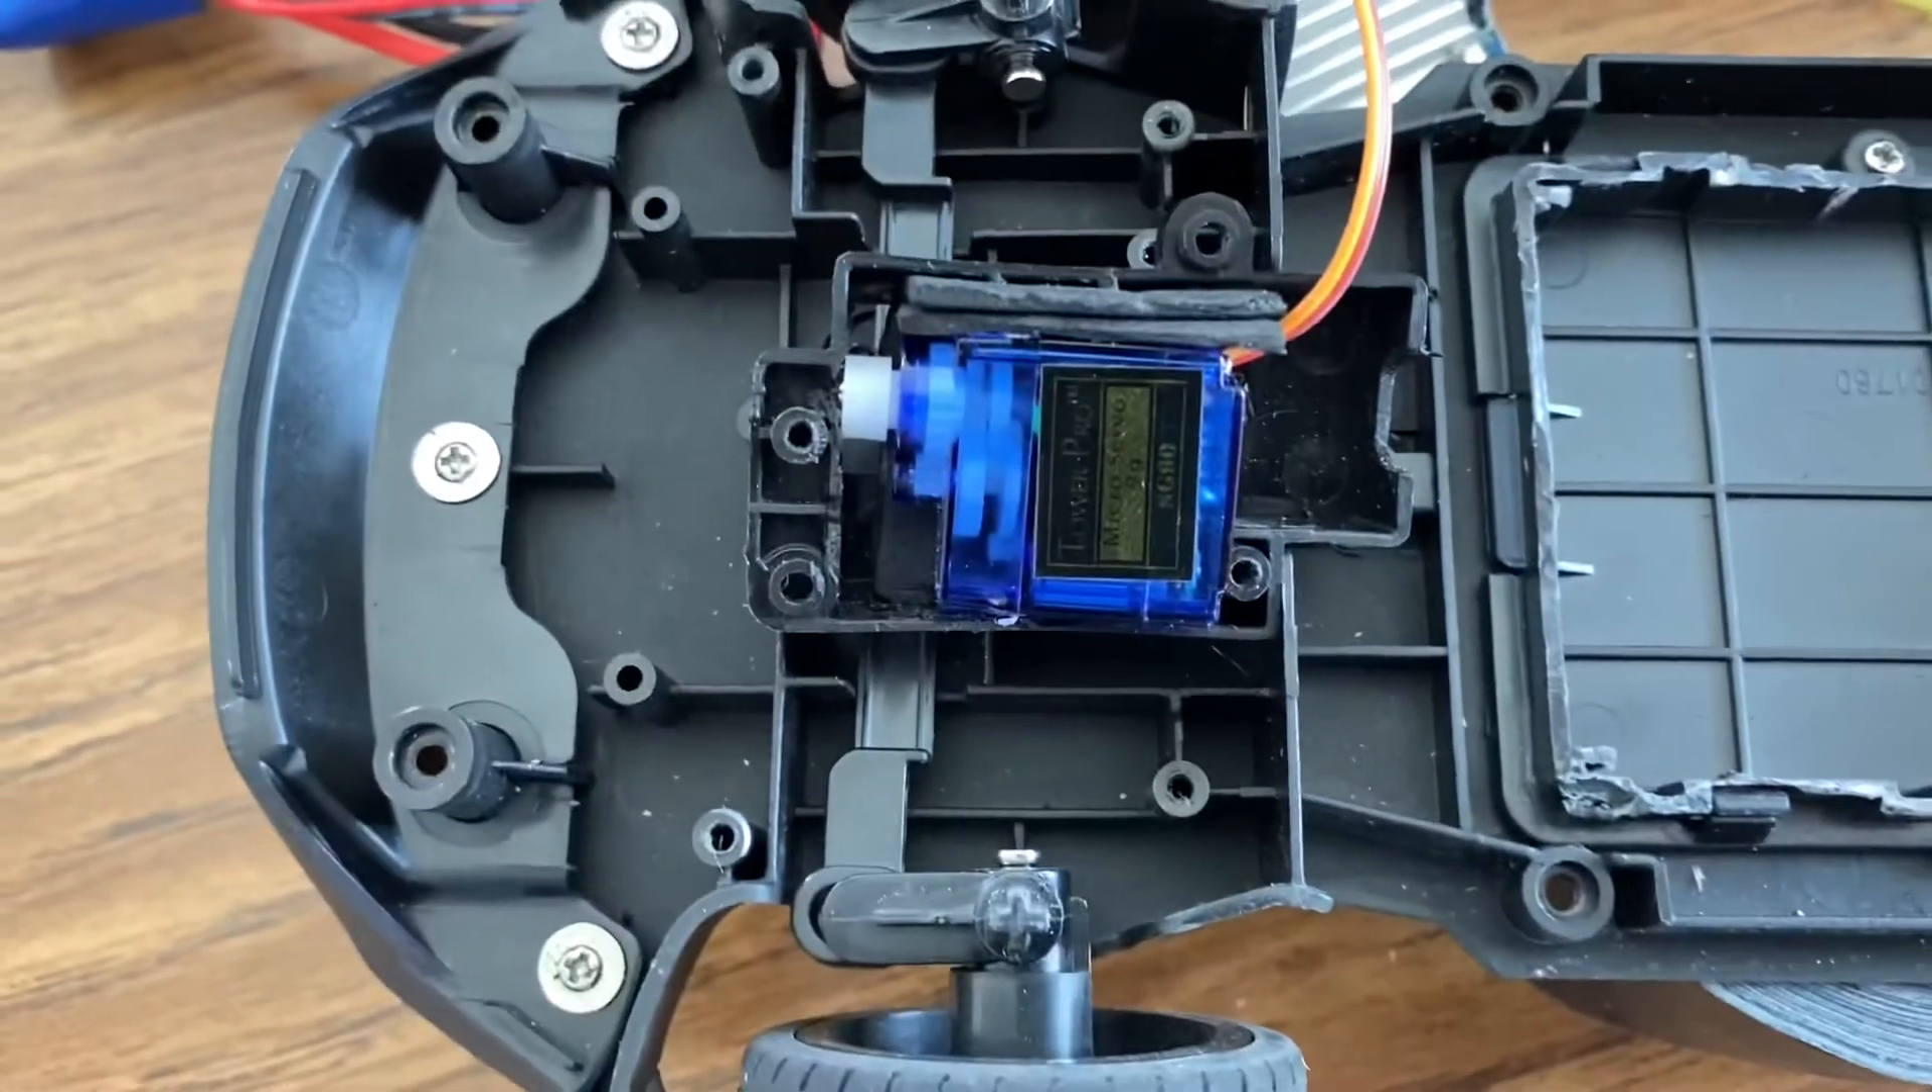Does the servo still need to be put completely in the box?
No.